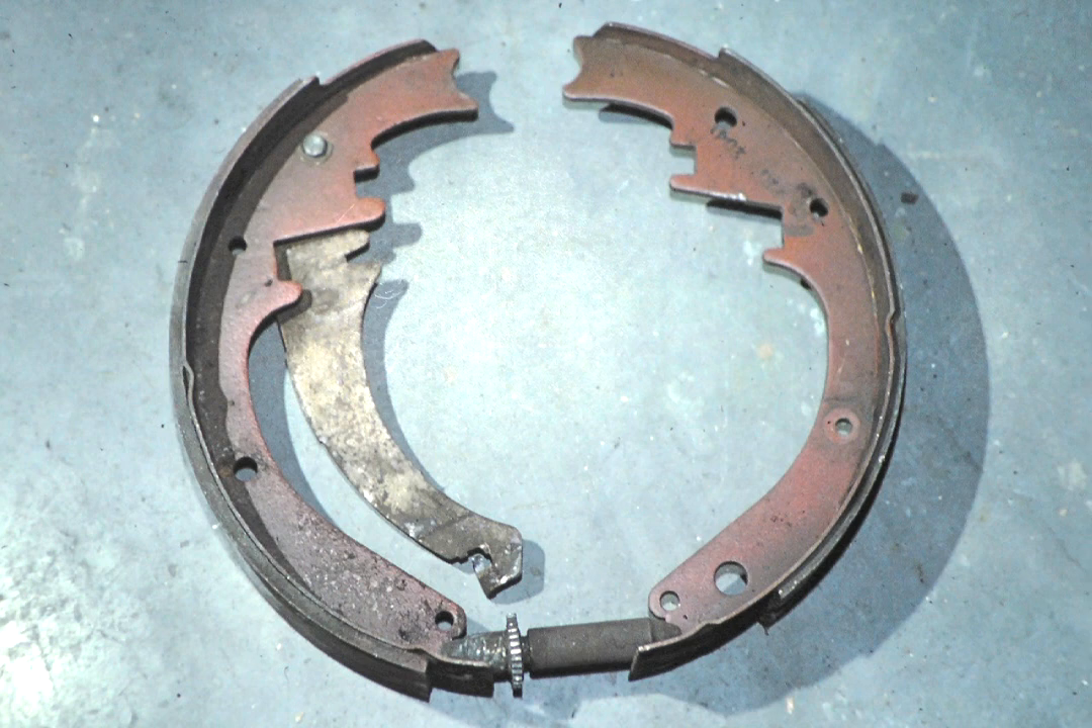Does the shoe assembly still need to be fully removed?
No.